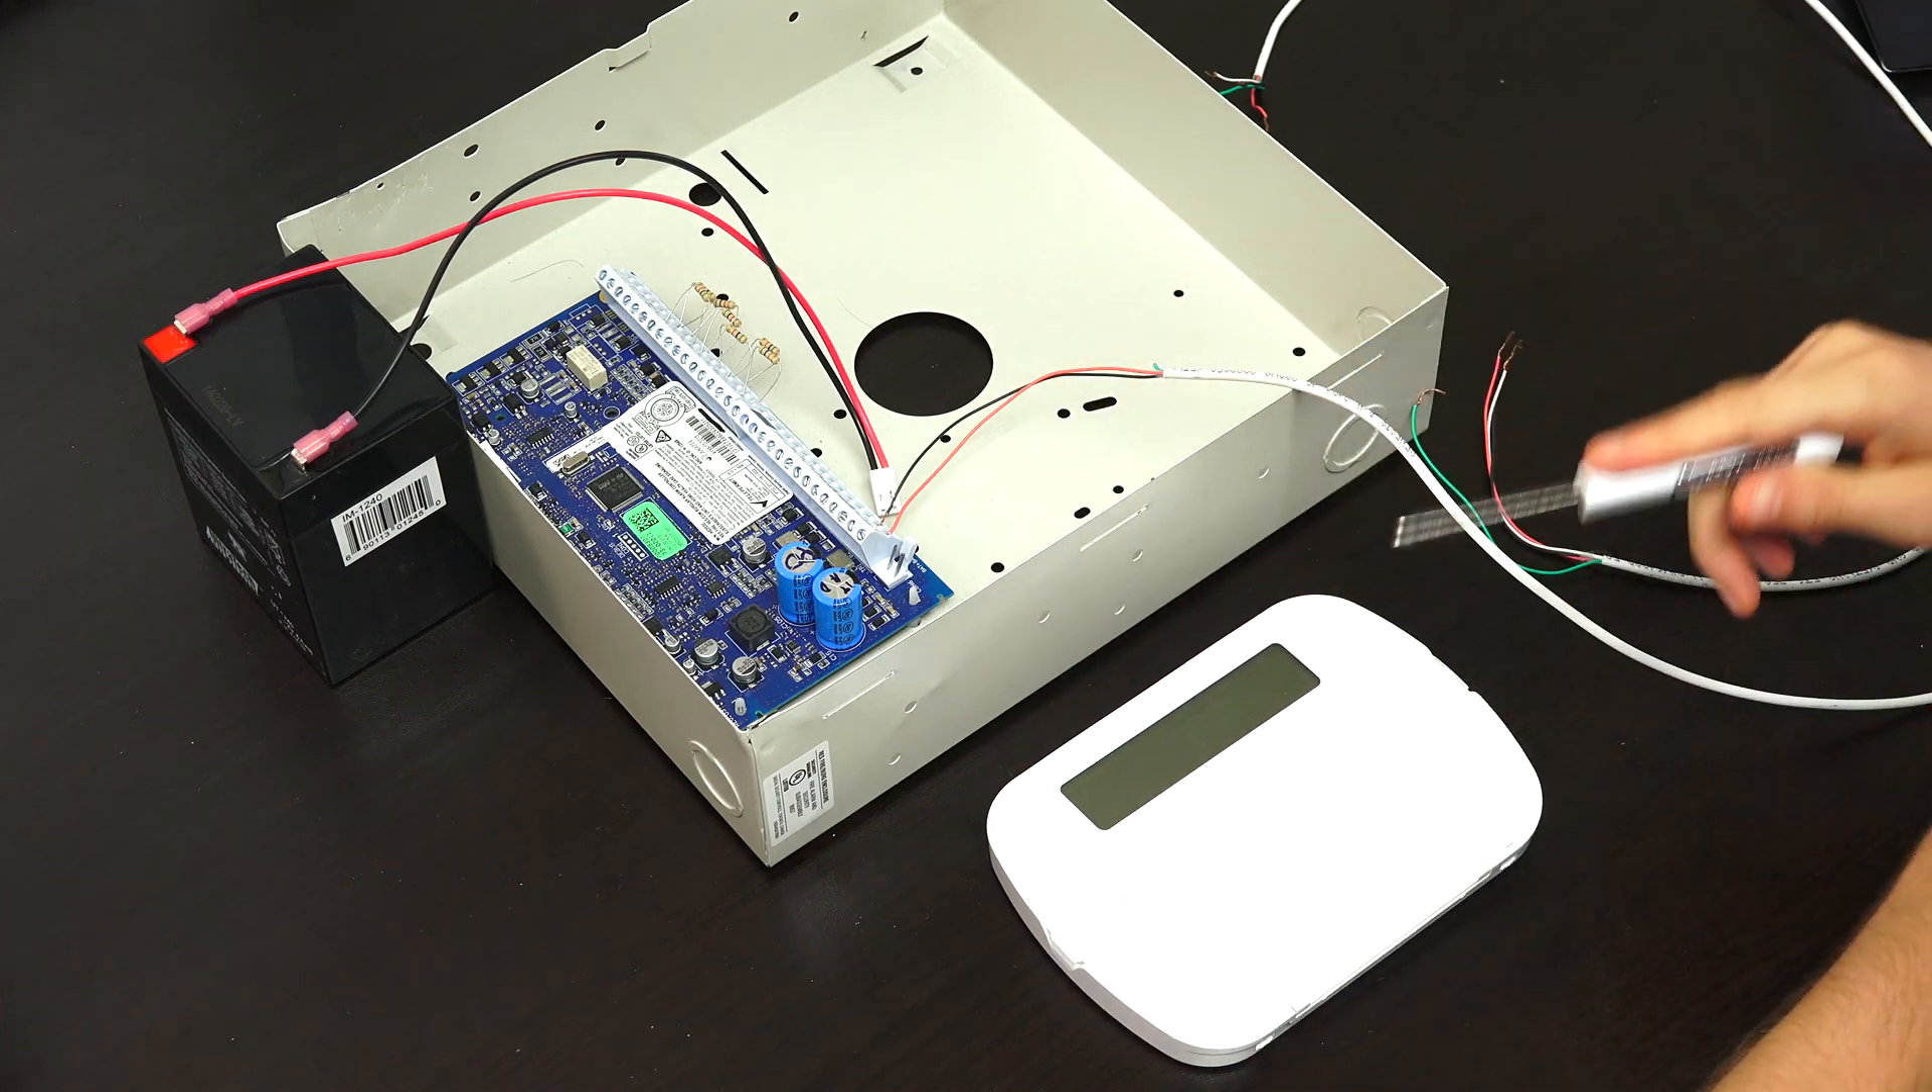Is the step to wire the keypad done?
No.